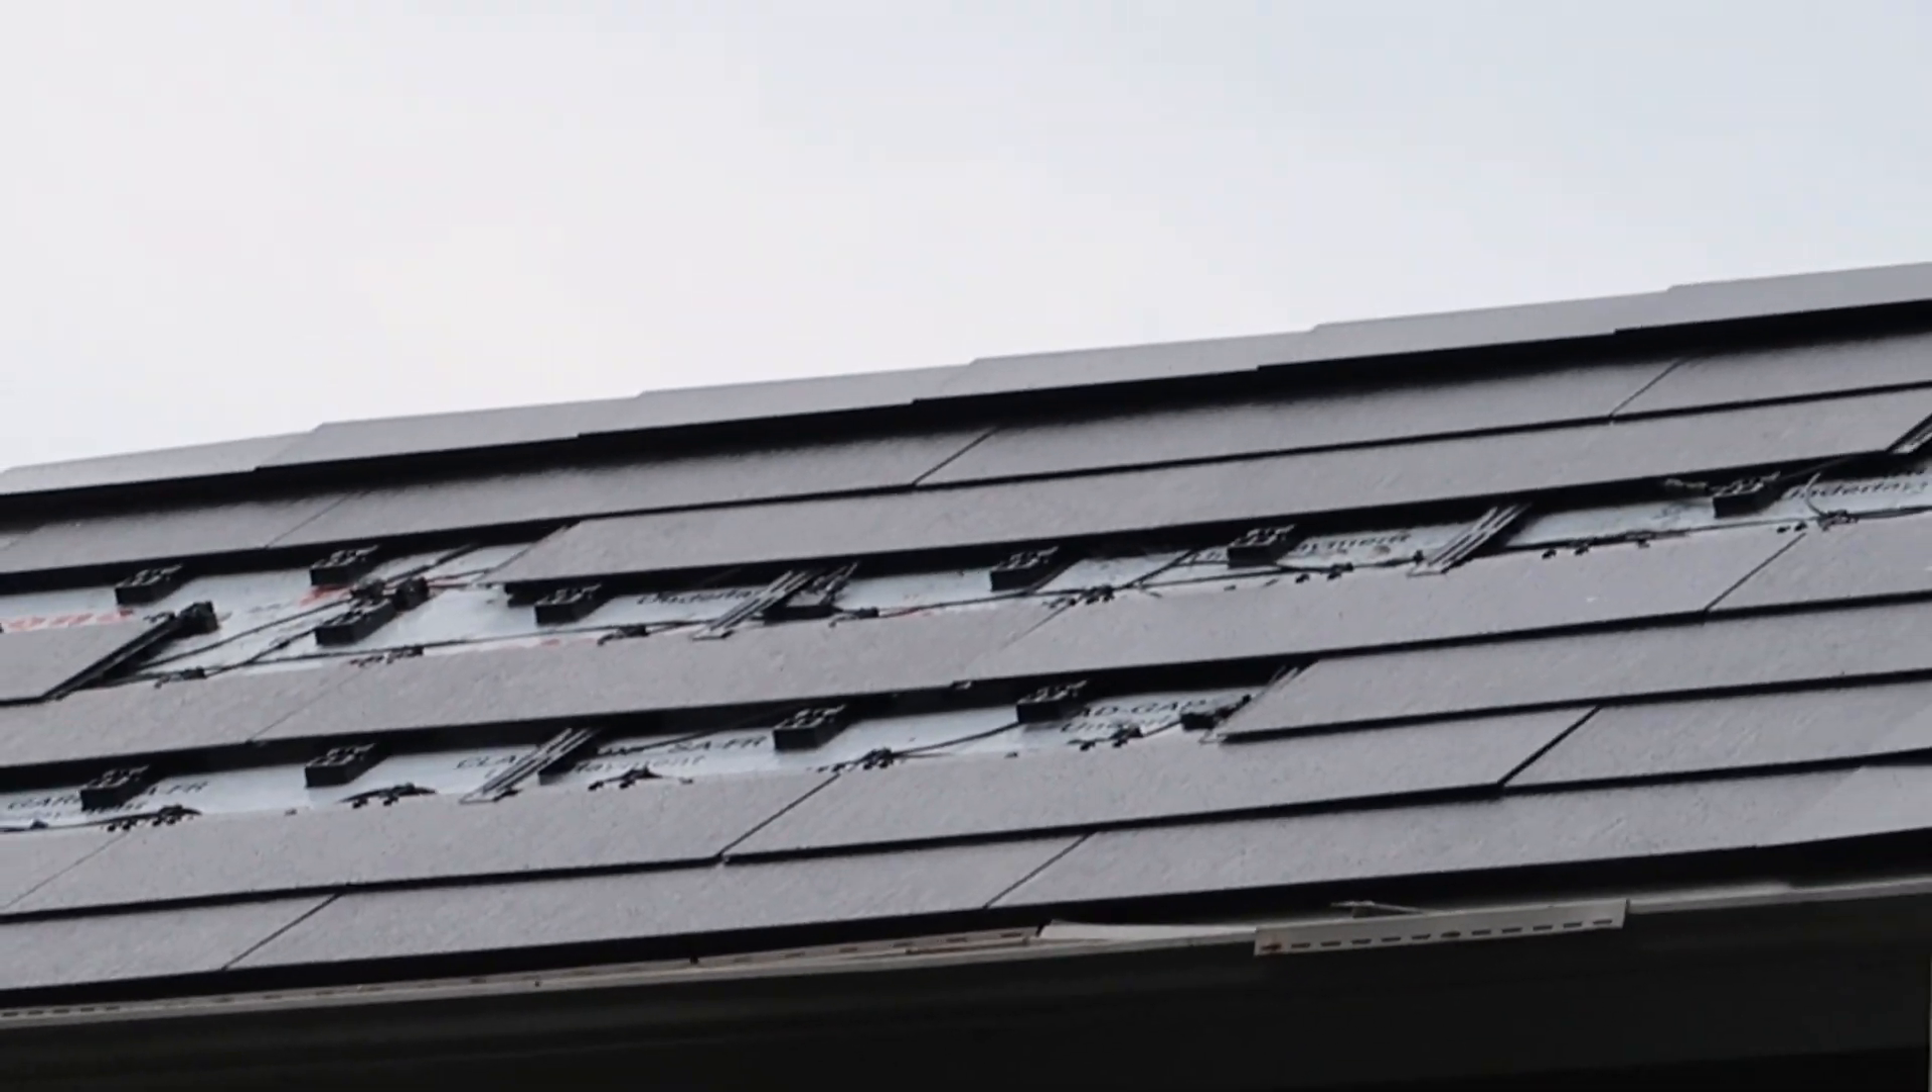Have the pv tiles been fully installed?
No.